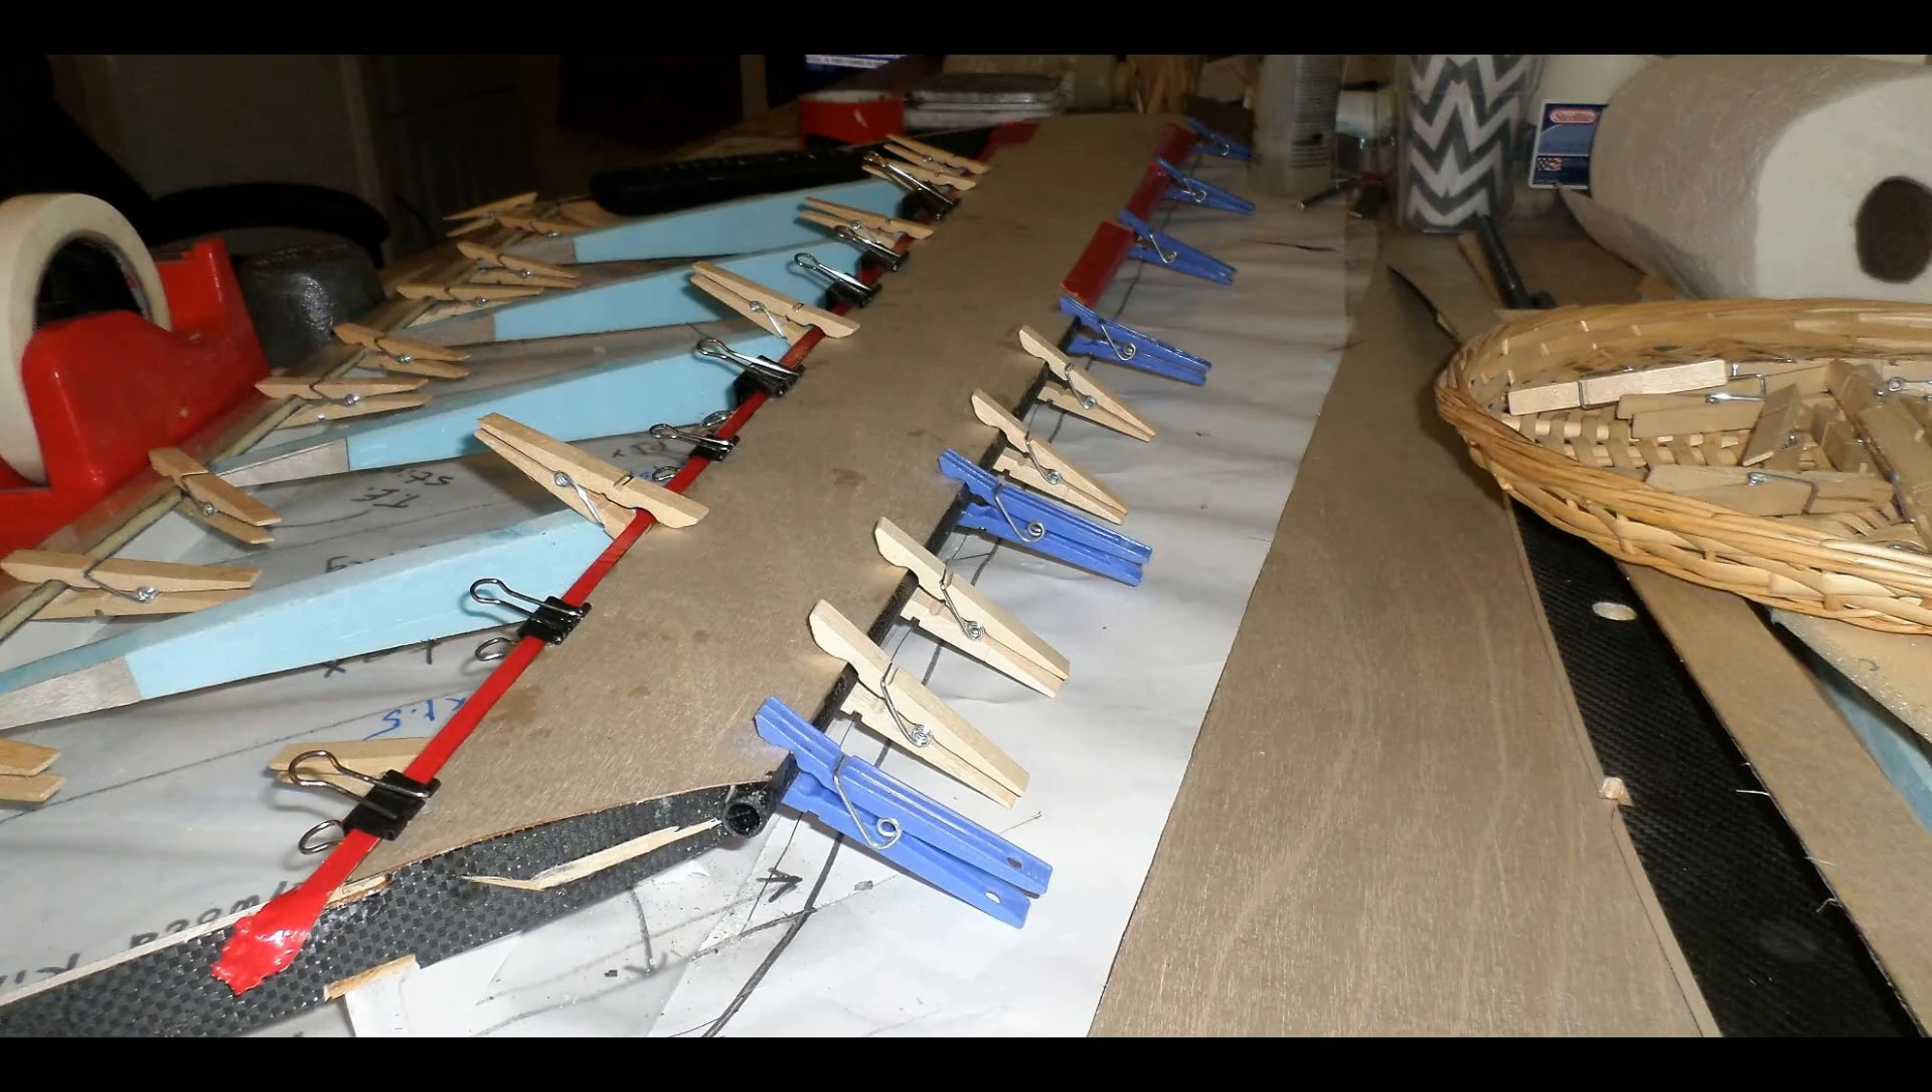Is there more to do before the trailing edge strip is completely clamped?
No.